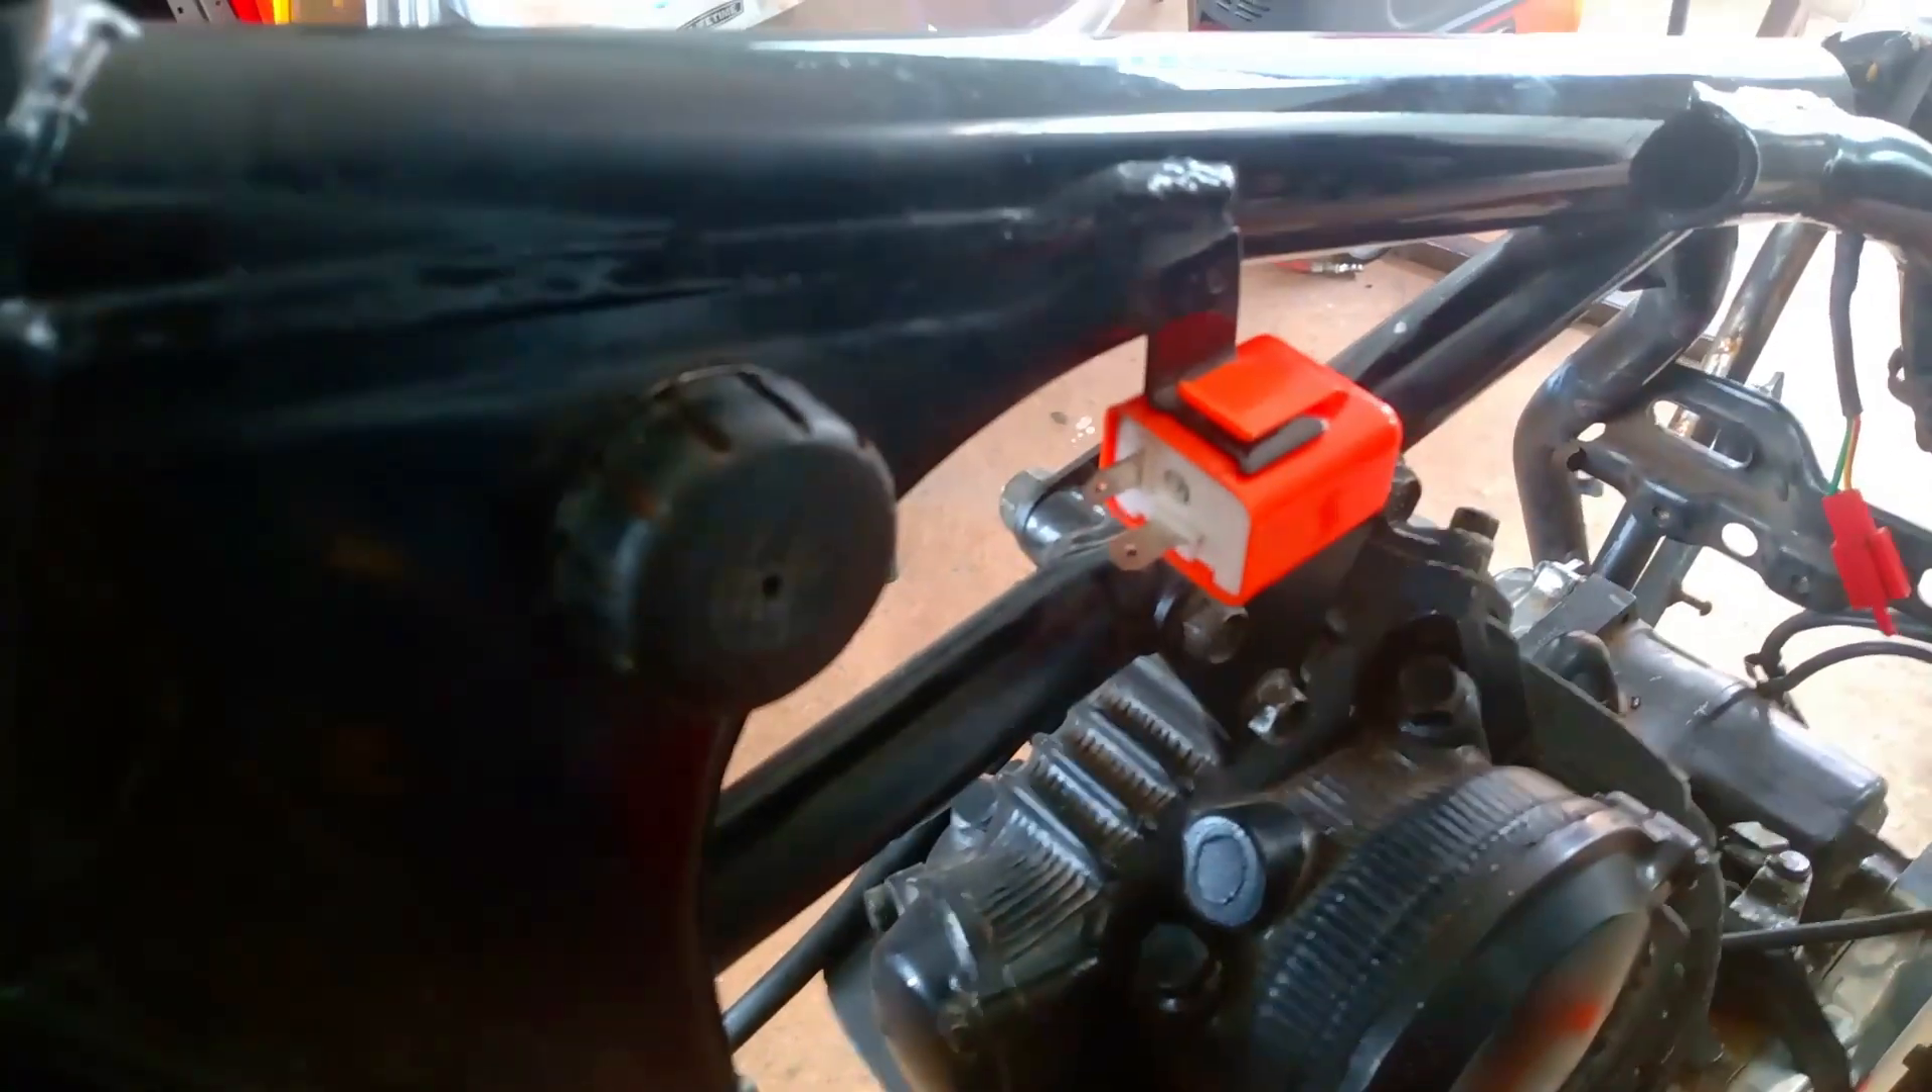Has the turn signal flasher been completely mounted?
Yes.